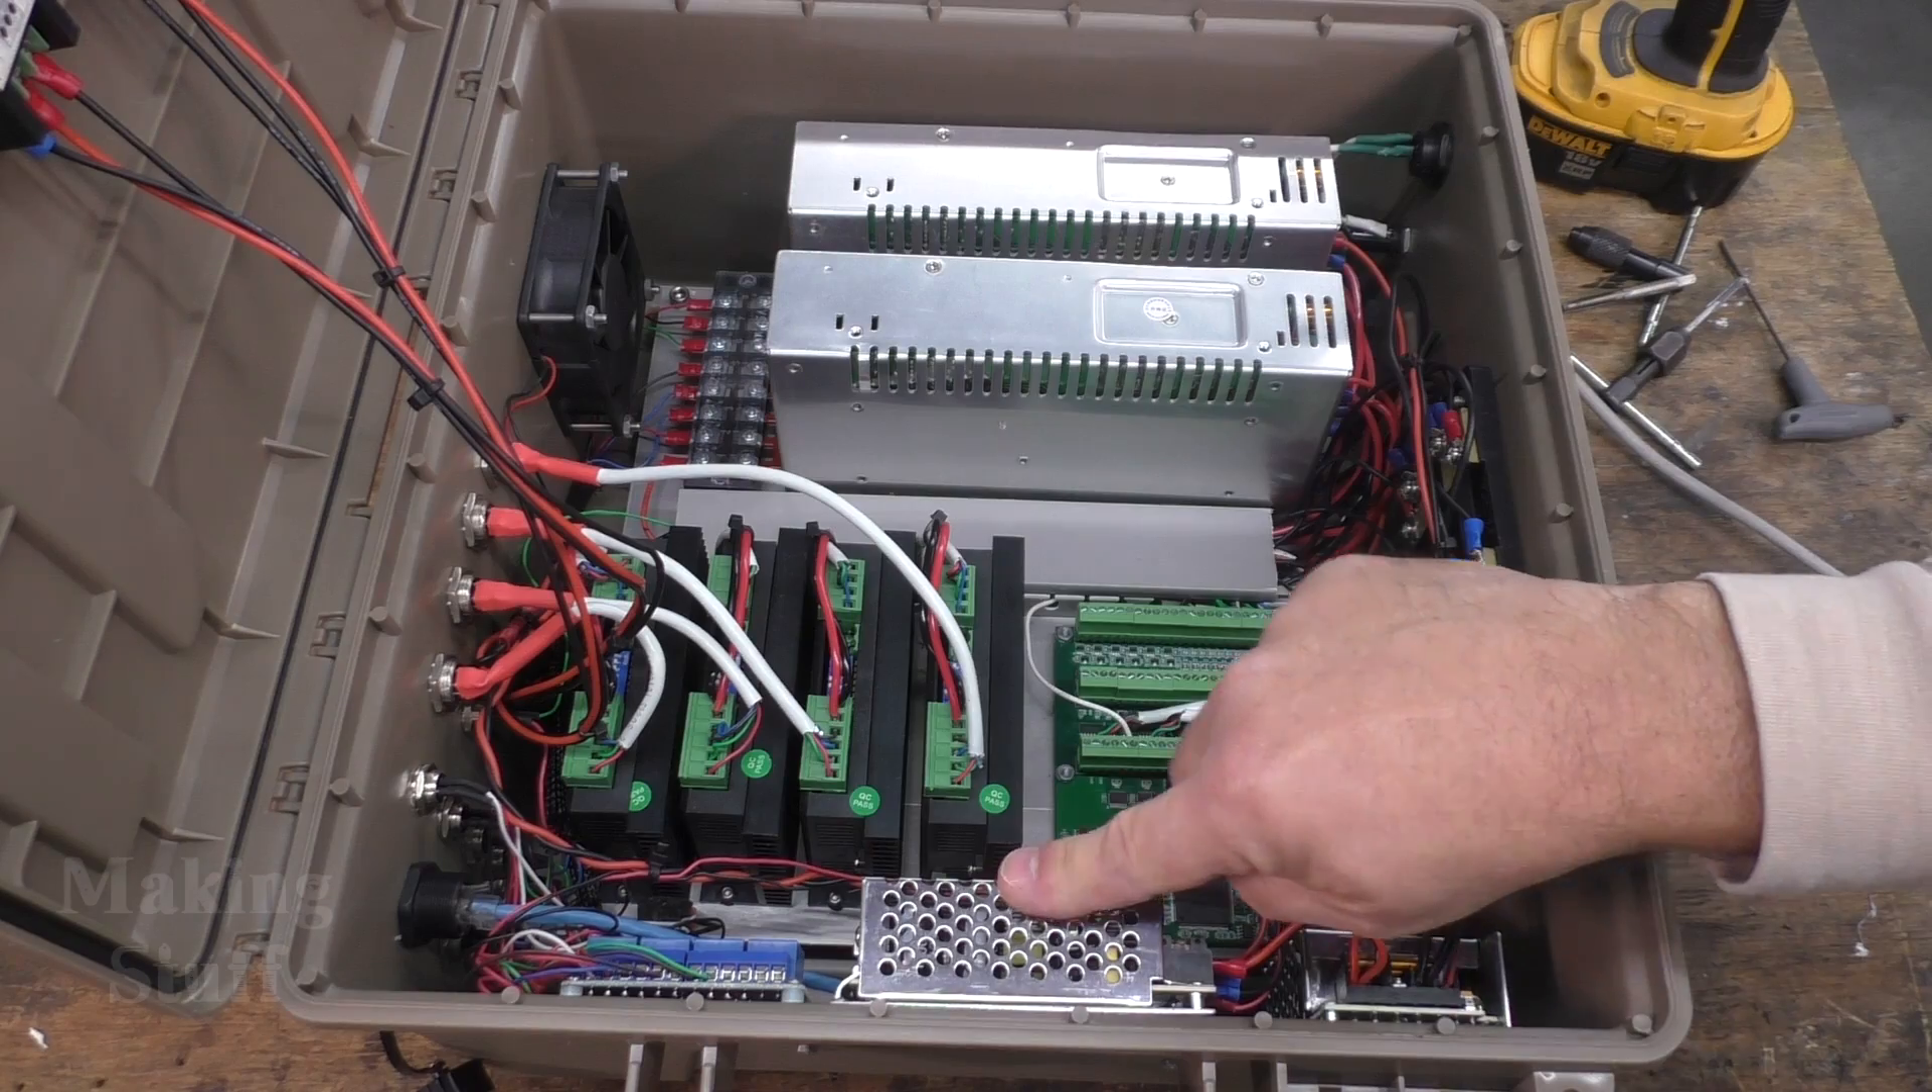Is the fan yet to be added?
No.